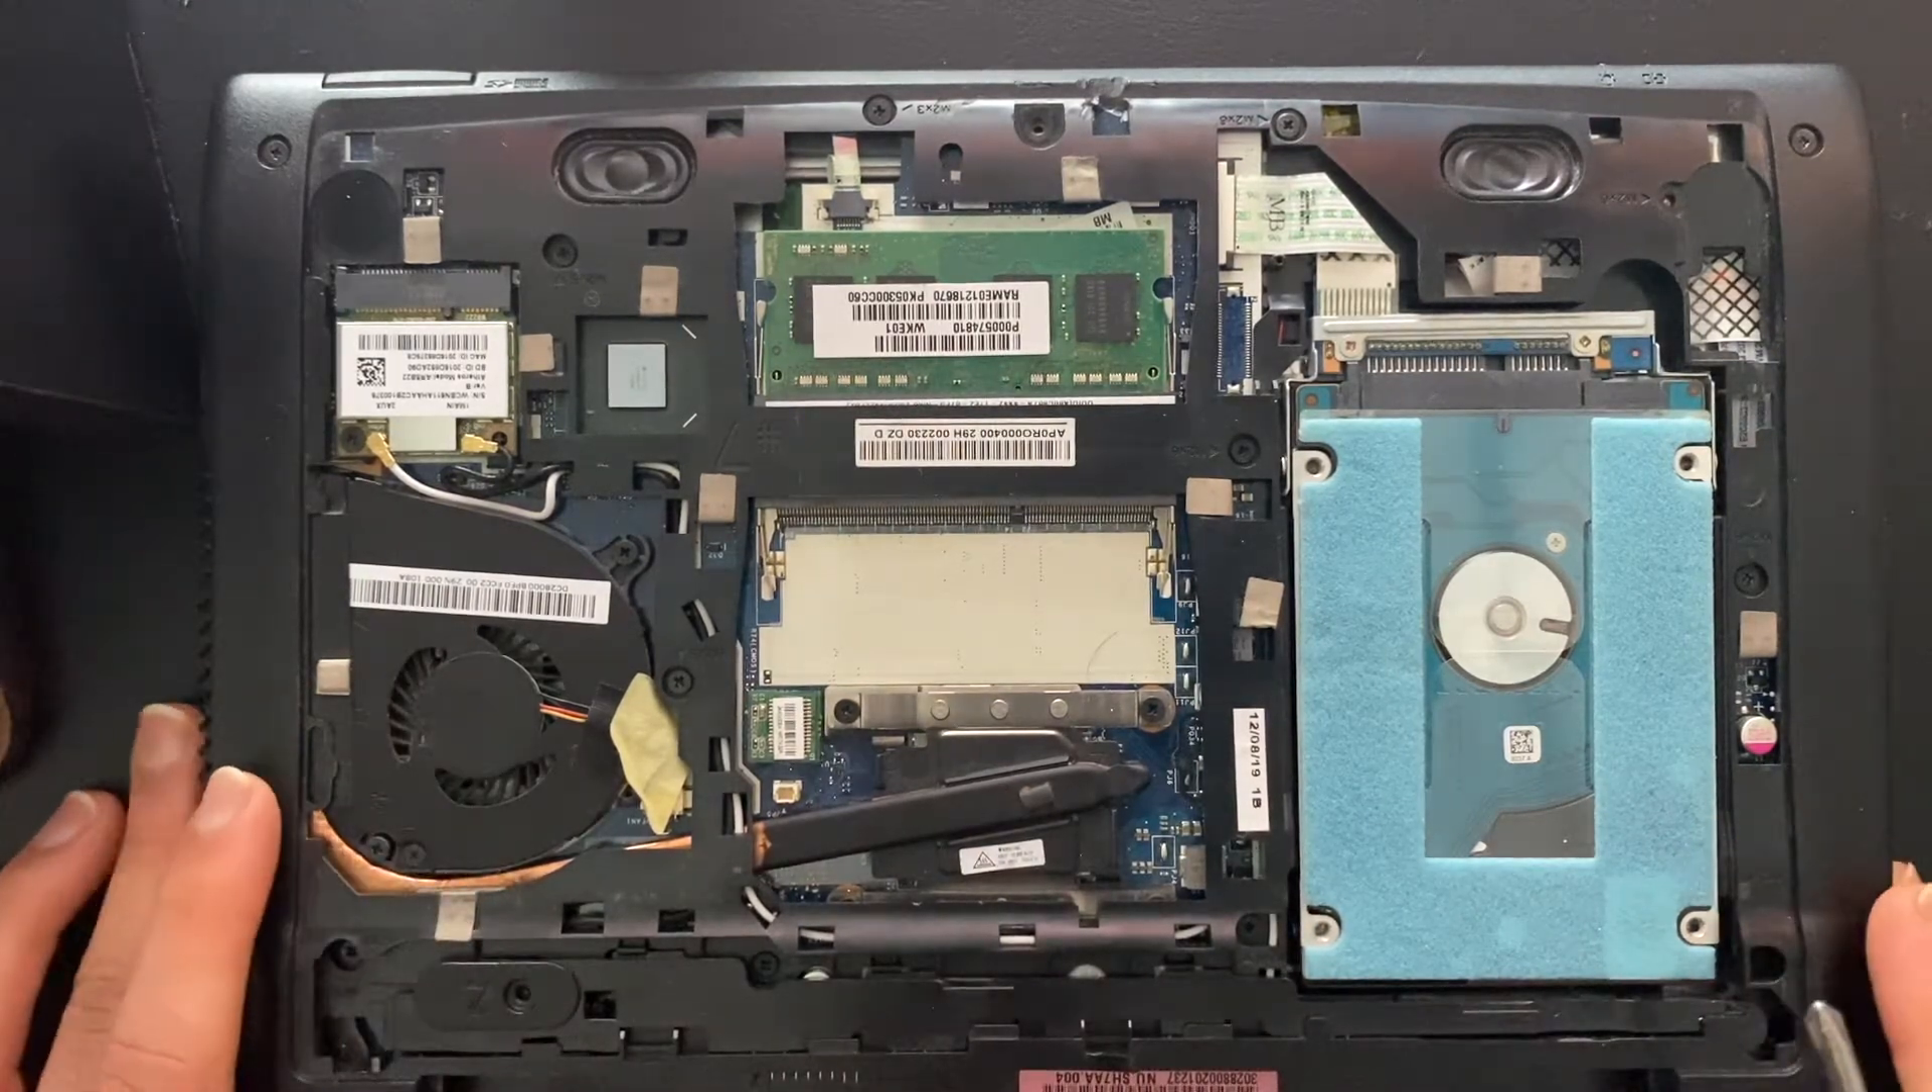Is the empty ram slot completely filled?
No.